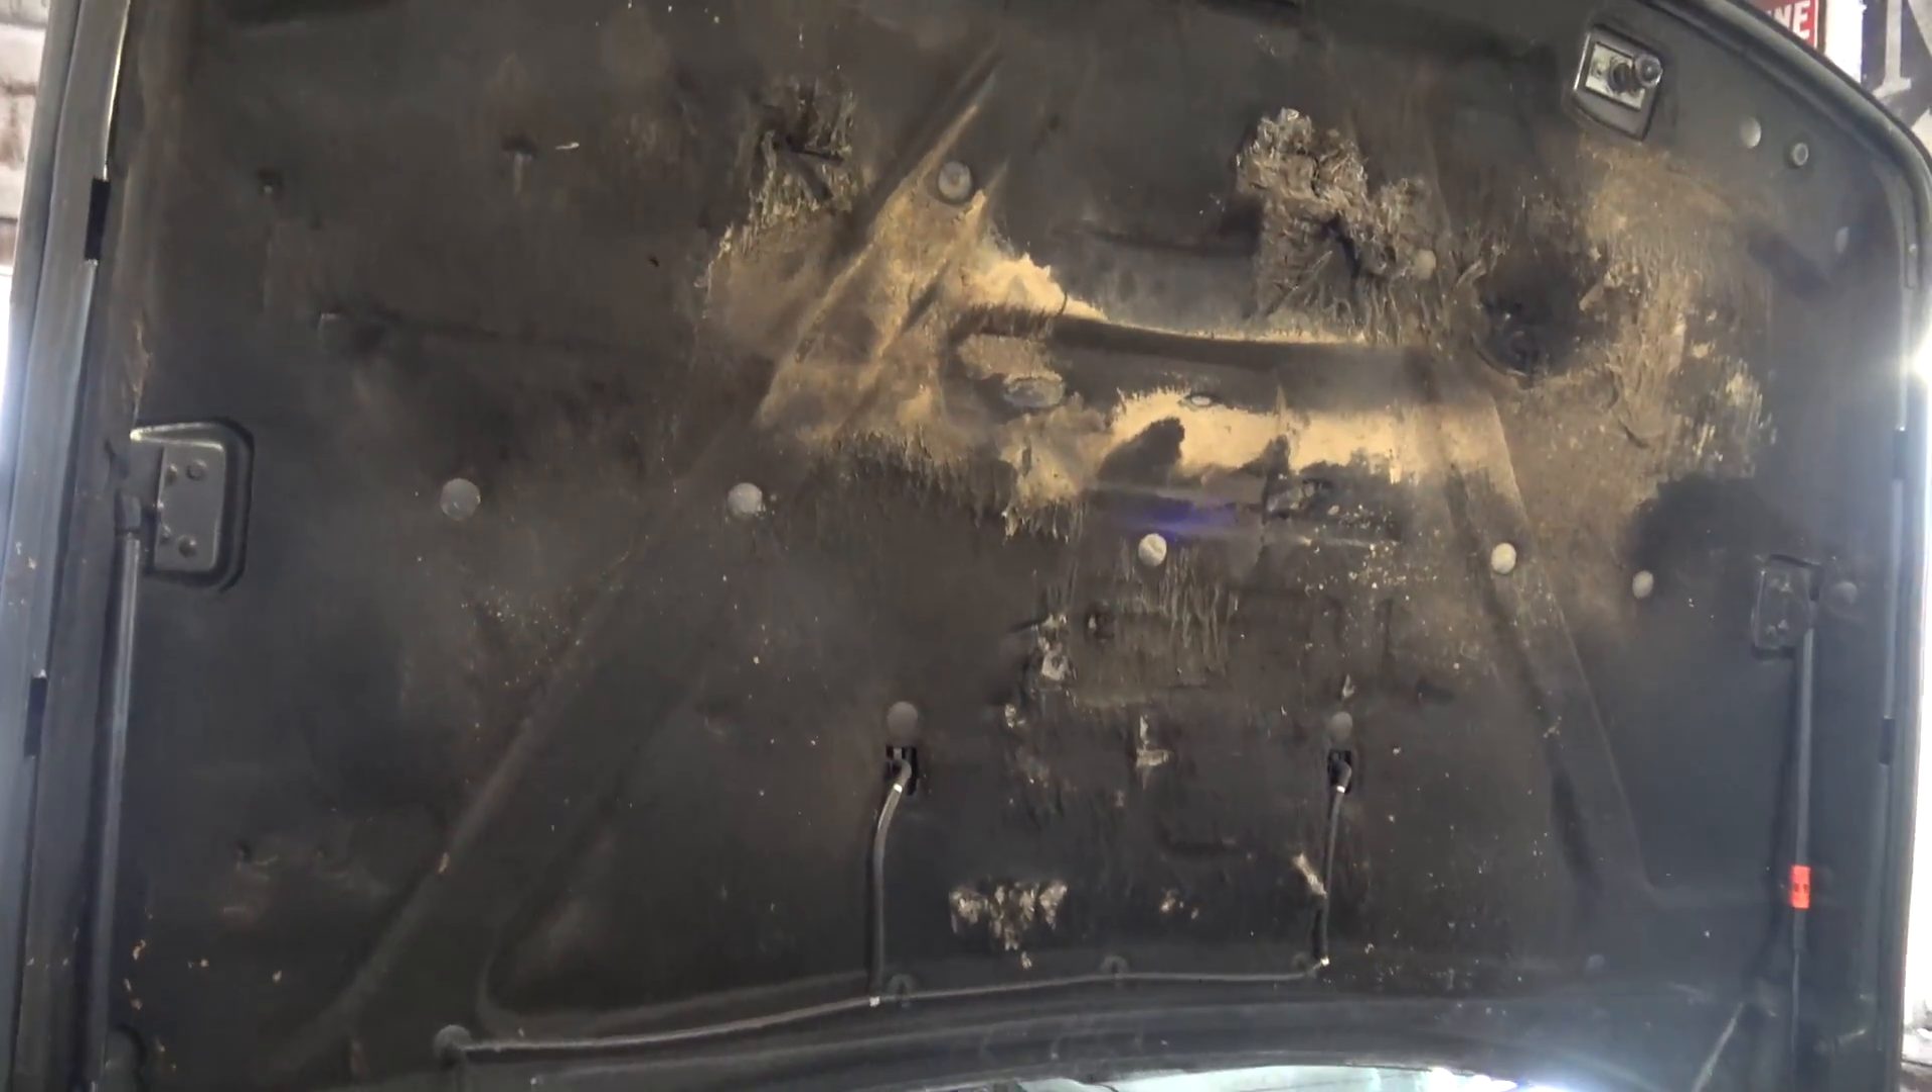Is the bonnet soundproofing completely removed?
No.